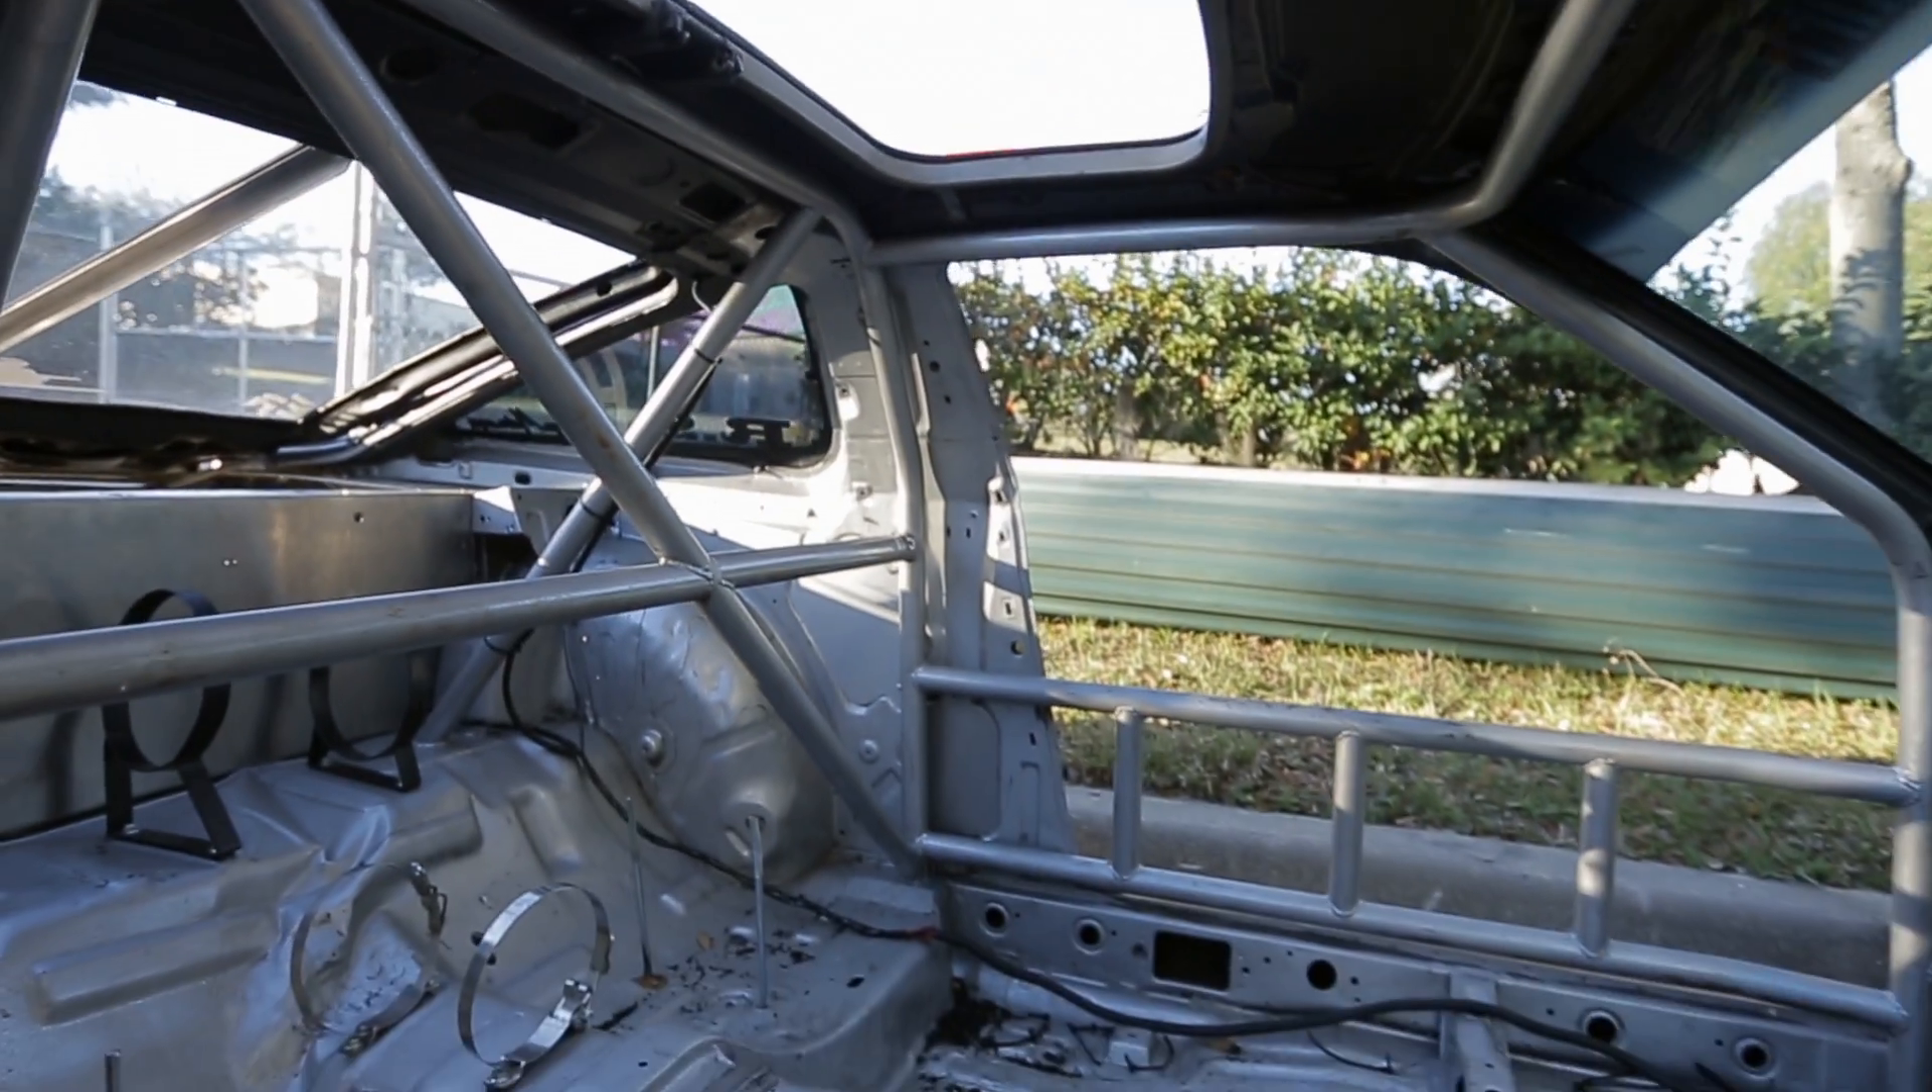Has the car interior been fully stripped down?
Yes.